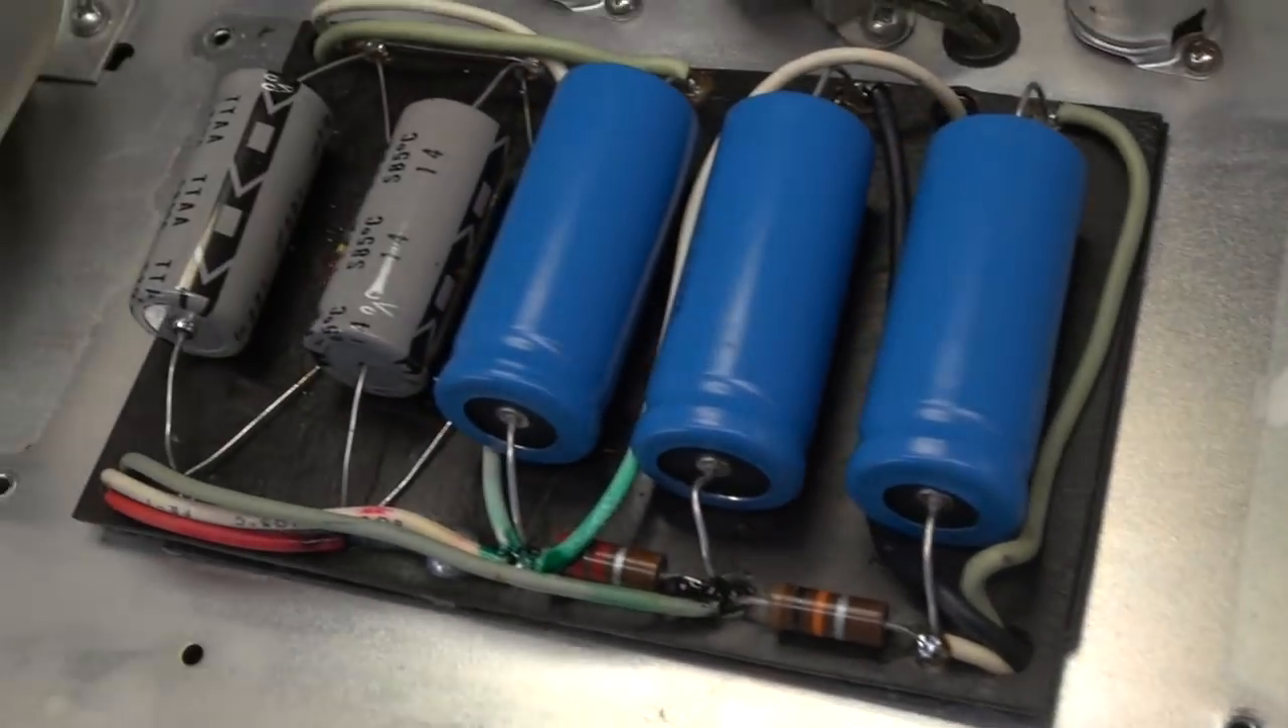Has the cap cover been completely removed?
Yes.